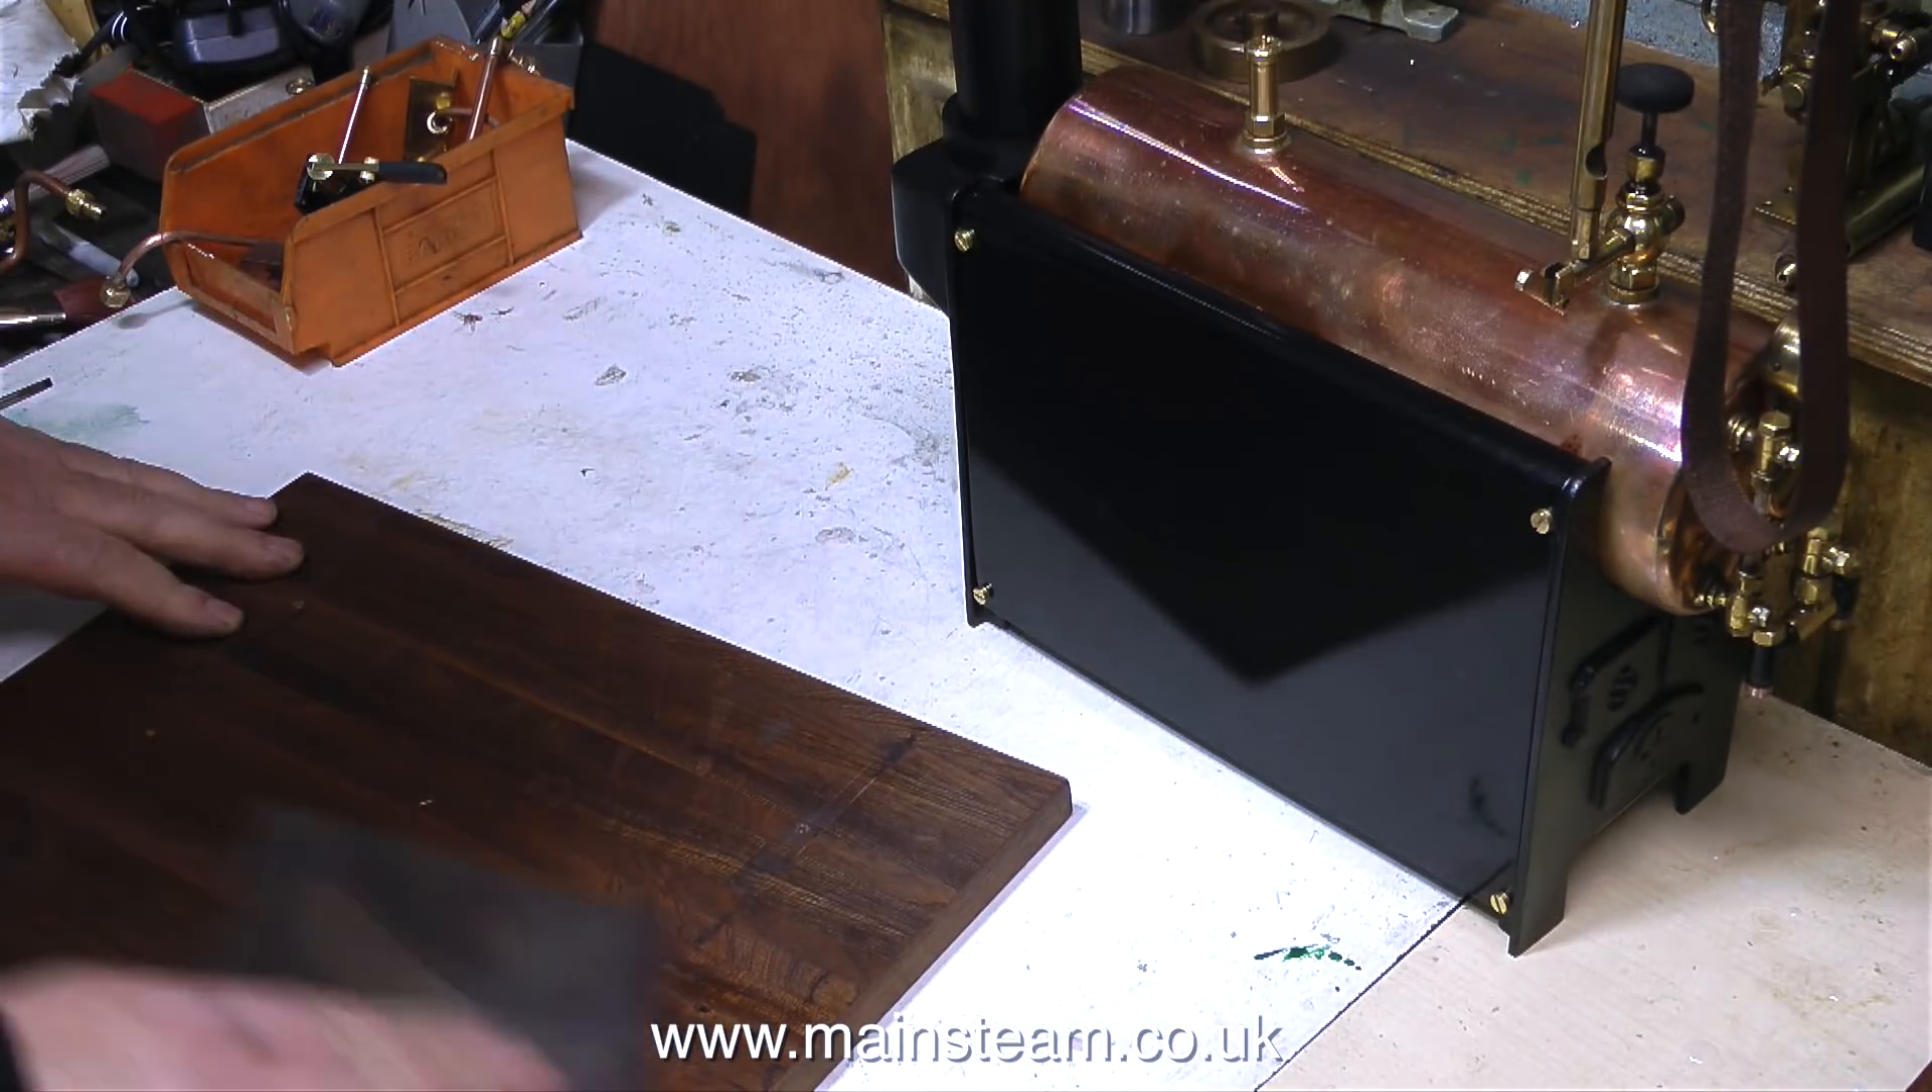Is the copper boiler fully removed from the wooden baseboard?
Yes.